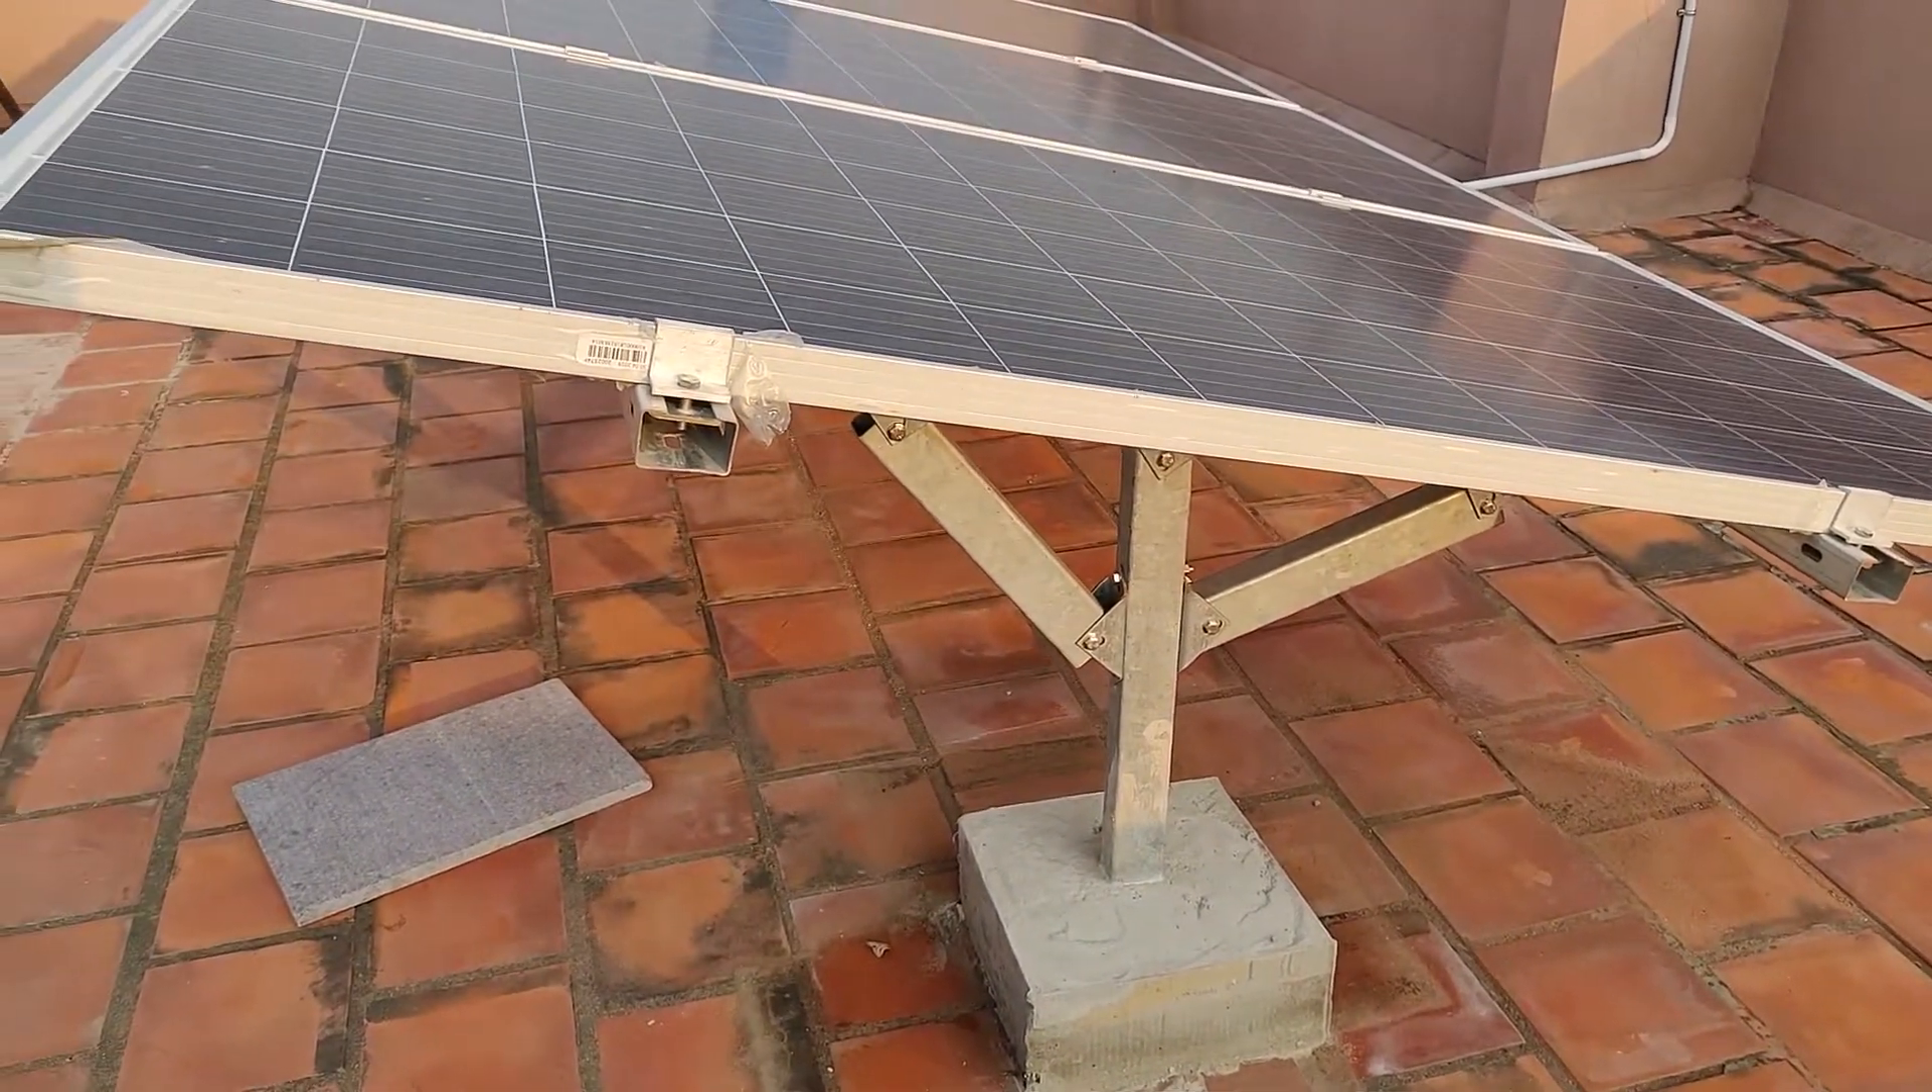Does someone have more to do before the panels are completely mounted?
No.